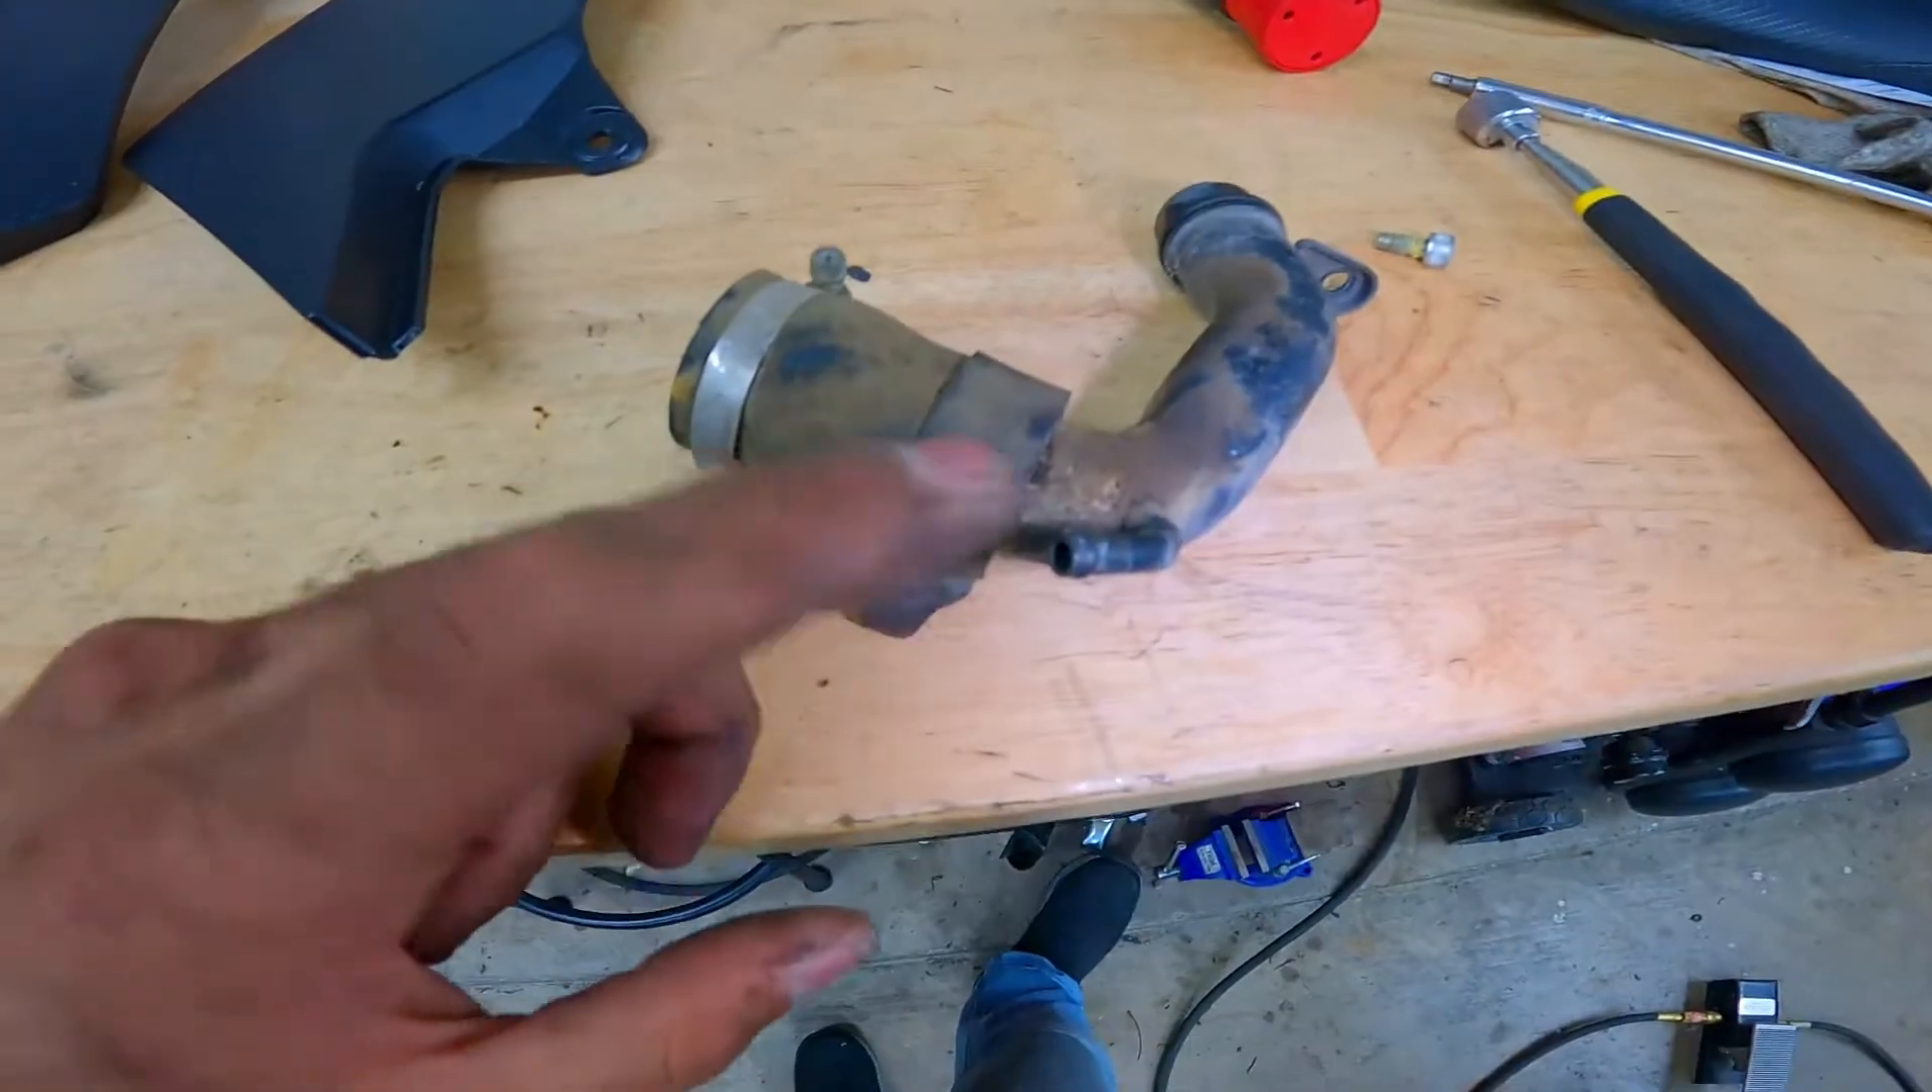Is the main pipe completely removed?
Yes.